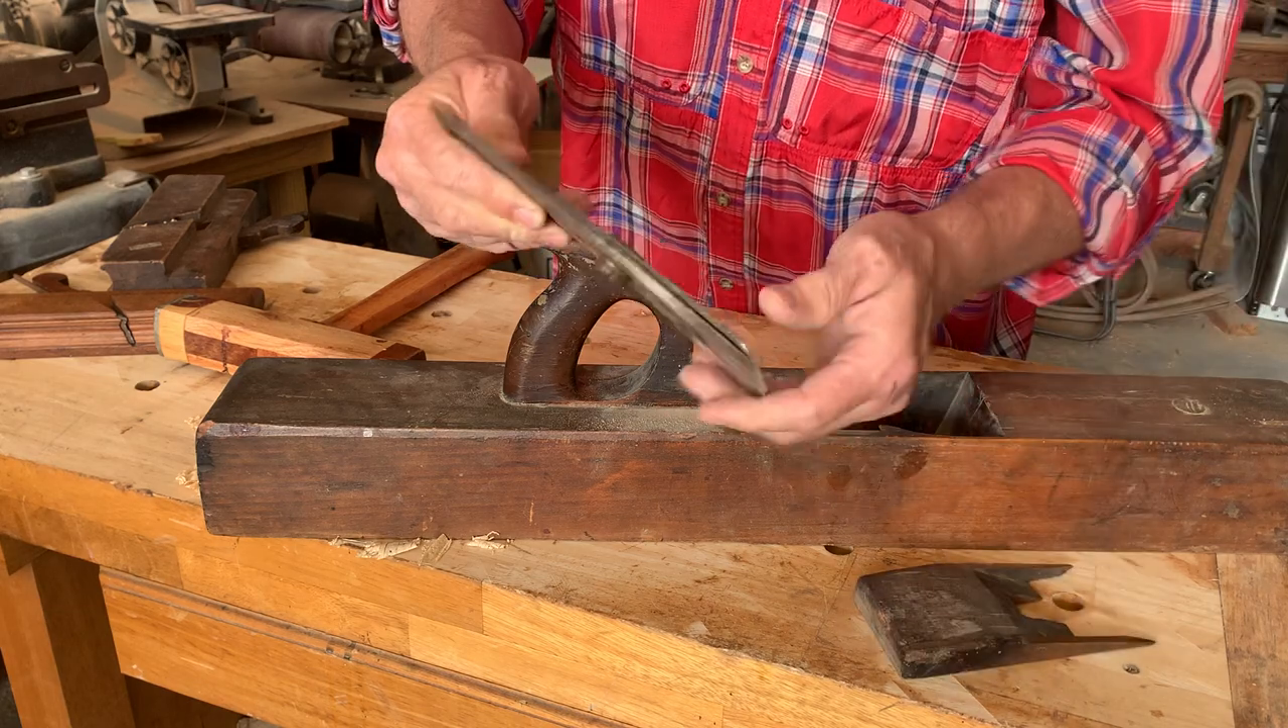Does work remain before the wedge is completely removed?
No.